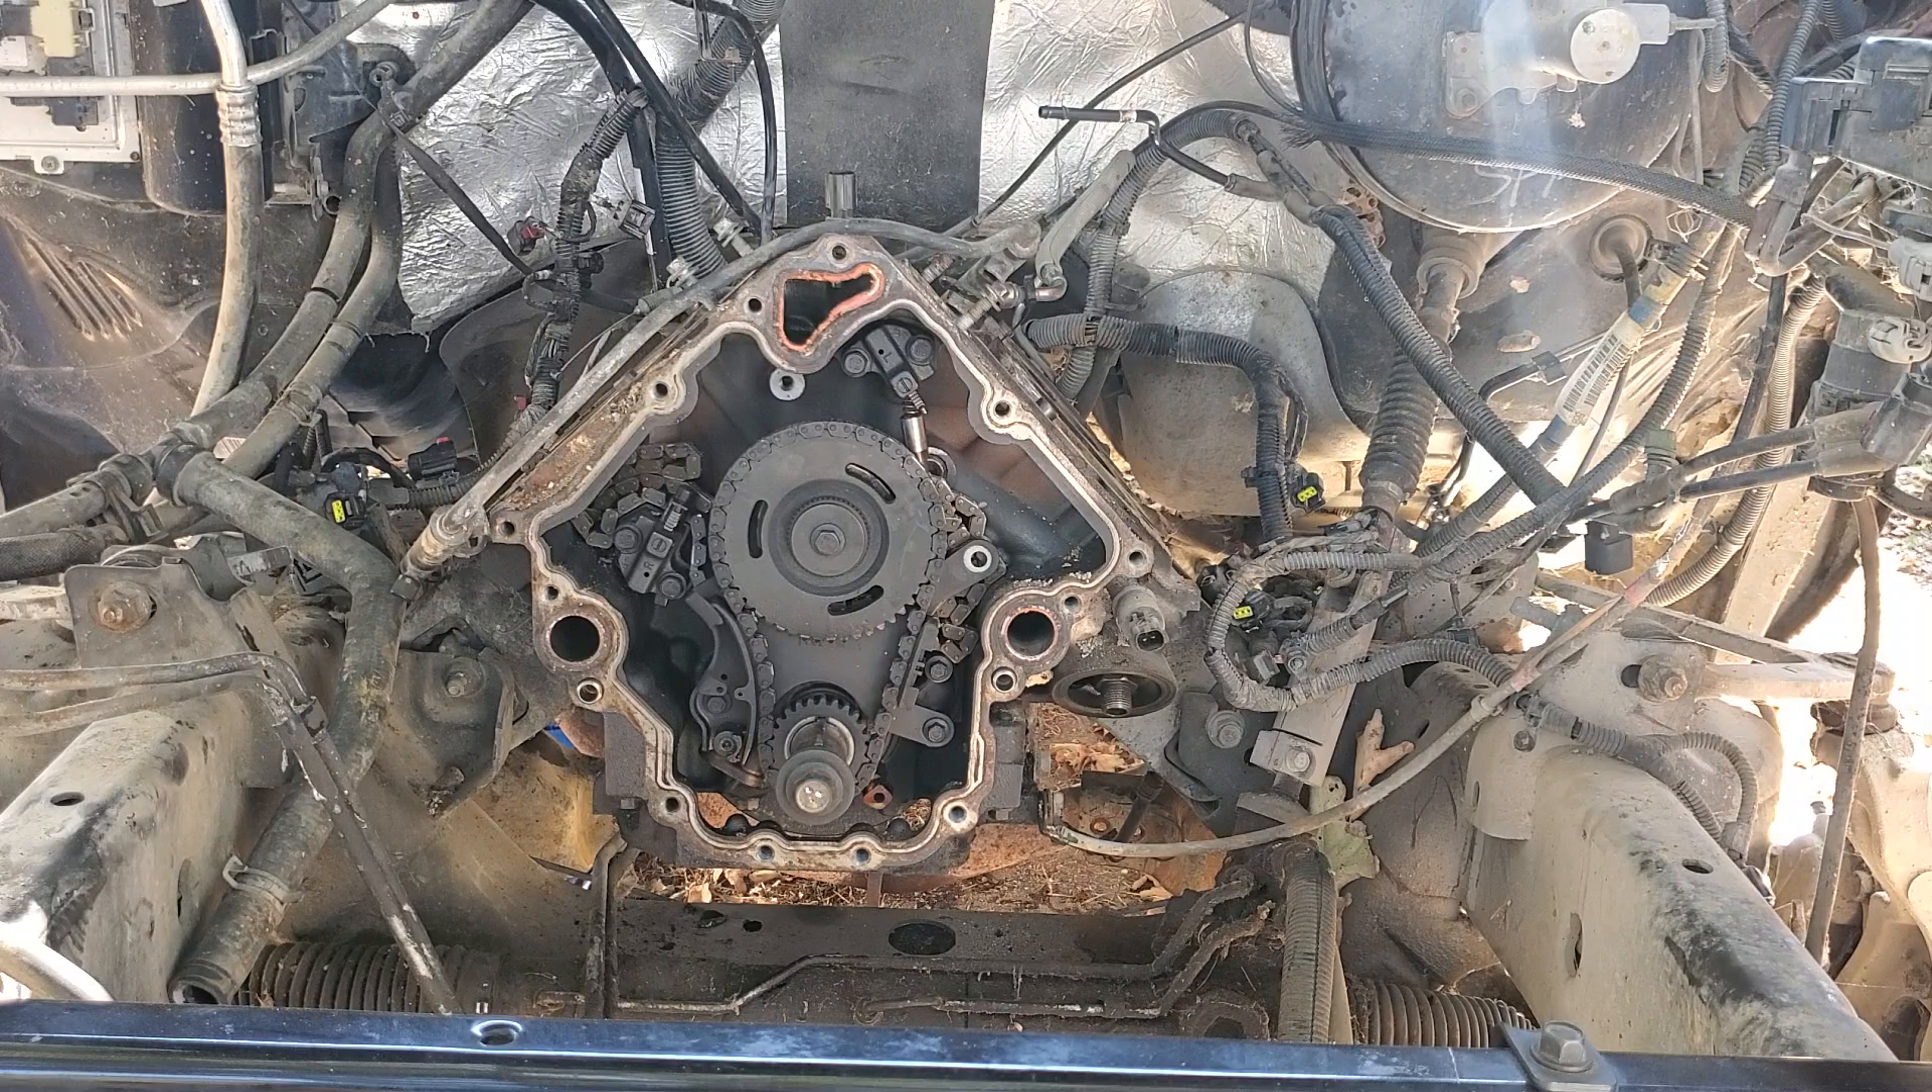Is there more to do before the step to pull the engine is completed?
Yes.